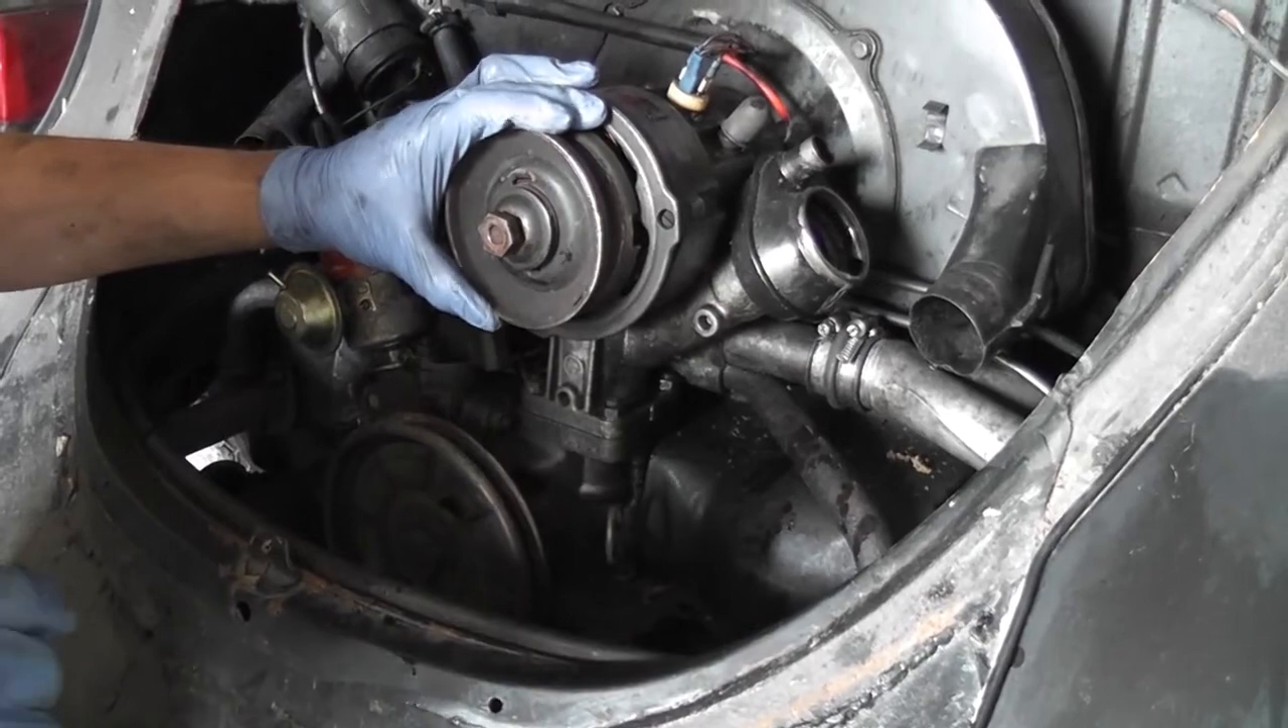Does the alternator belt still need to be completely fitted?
Yes.